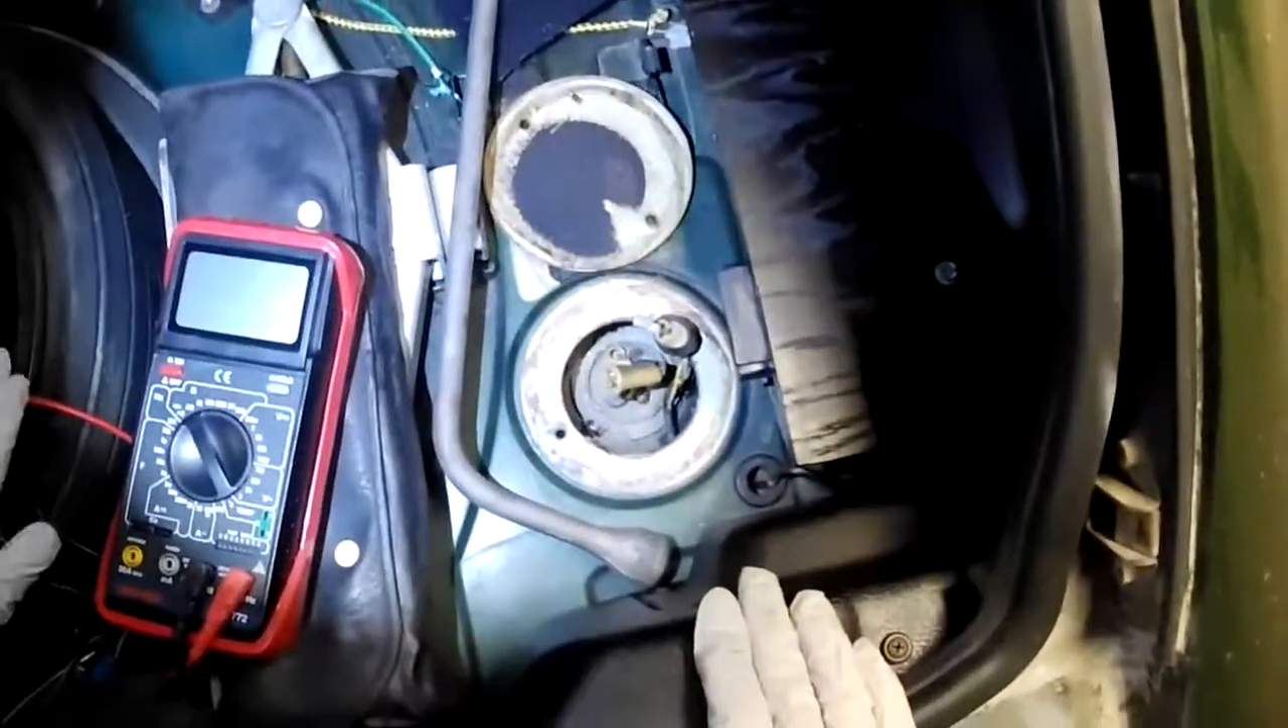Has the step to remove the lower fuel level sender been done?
No.